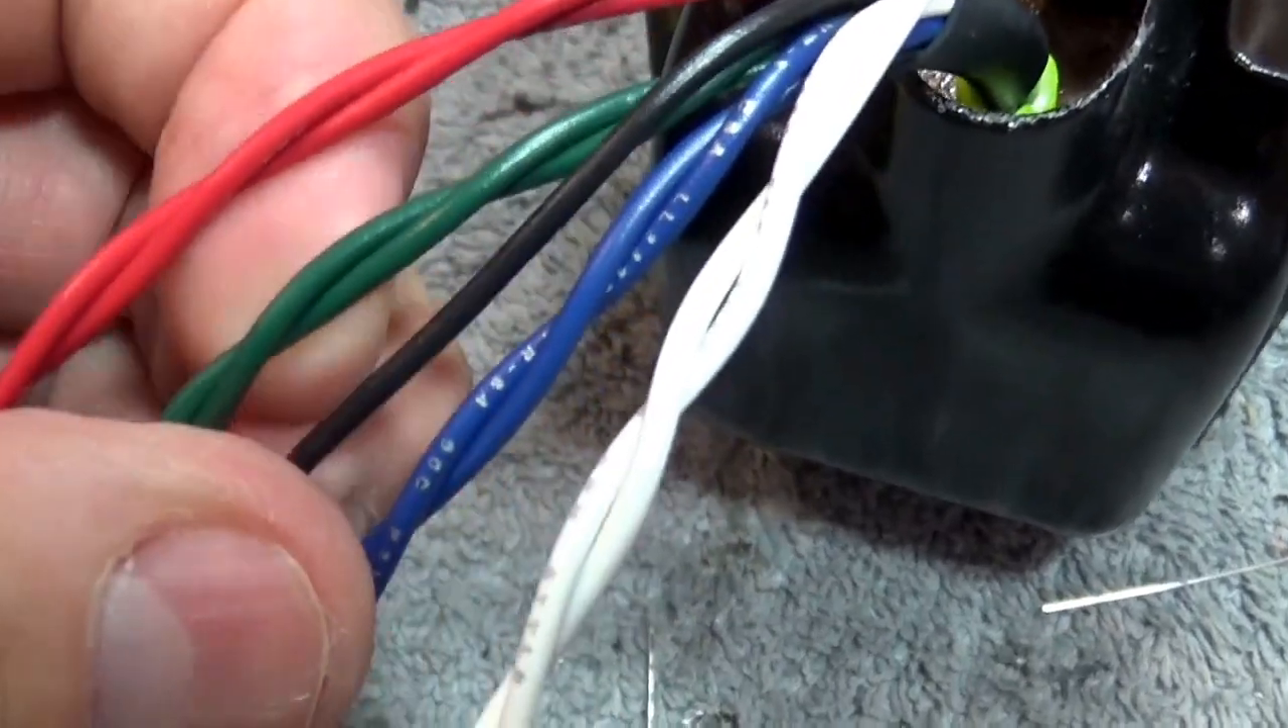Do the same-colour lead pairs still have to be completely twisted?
No.